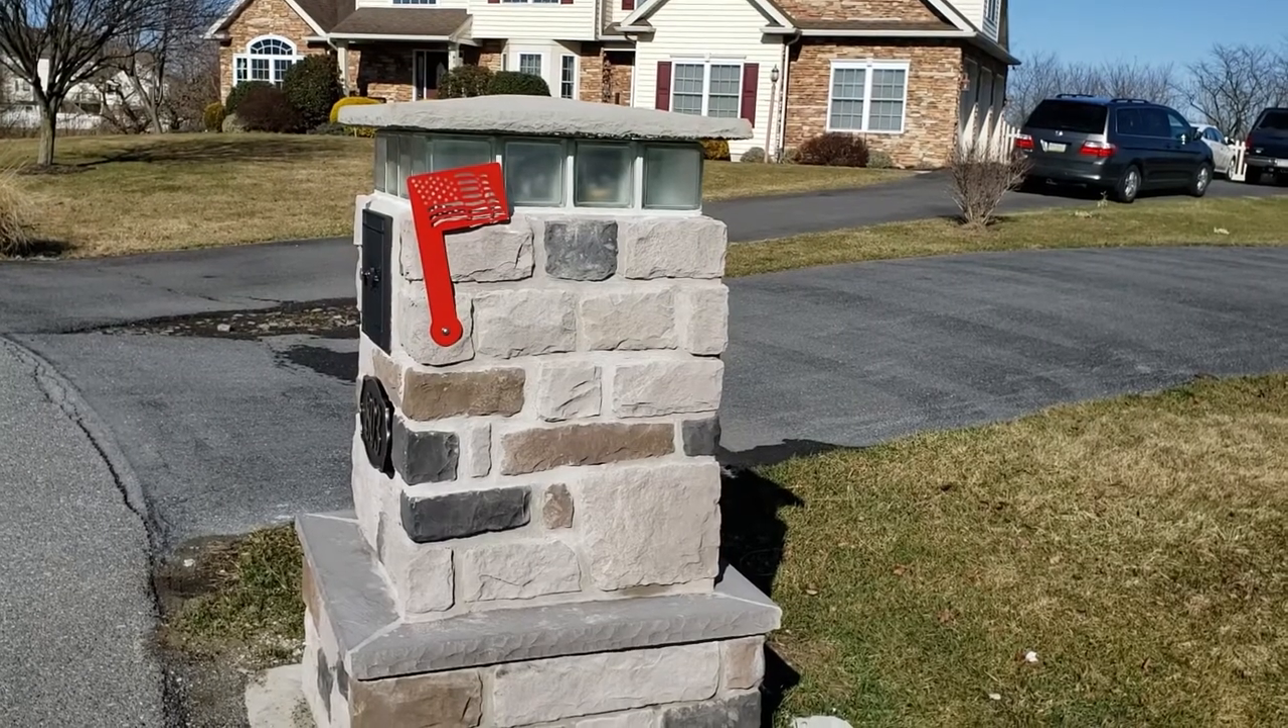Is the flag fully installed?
Yes.